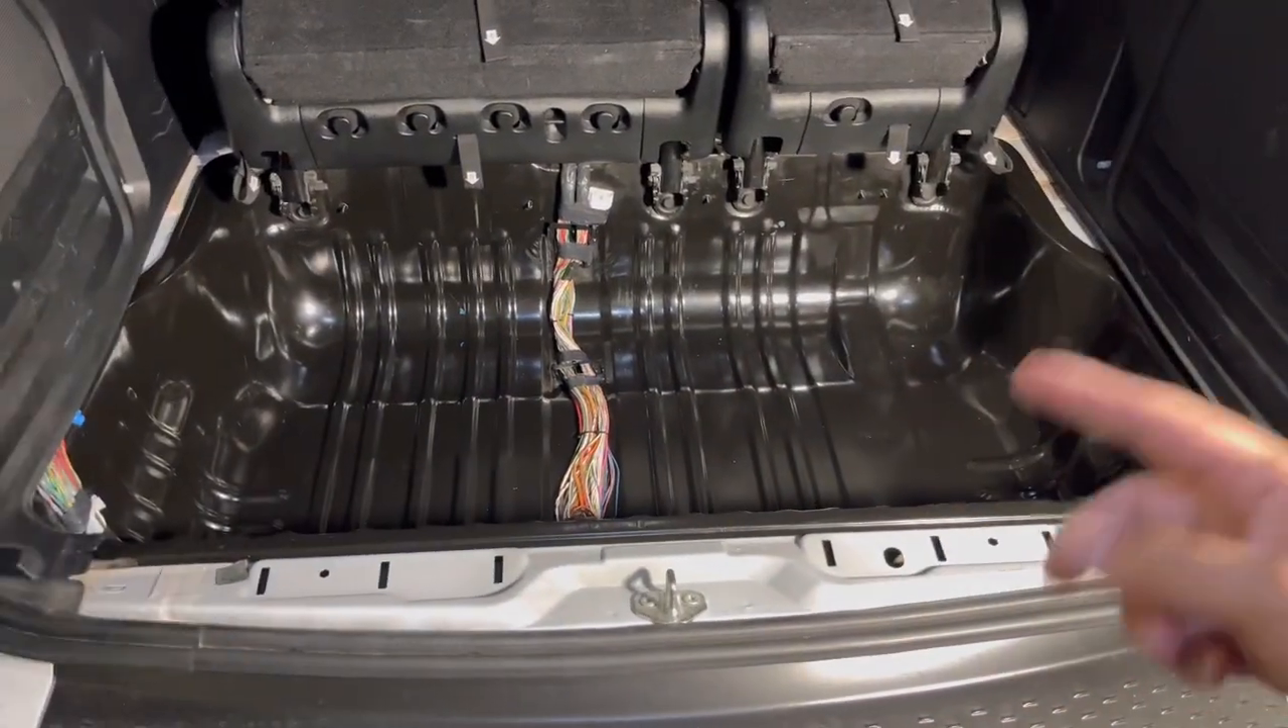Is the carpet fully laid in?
No.